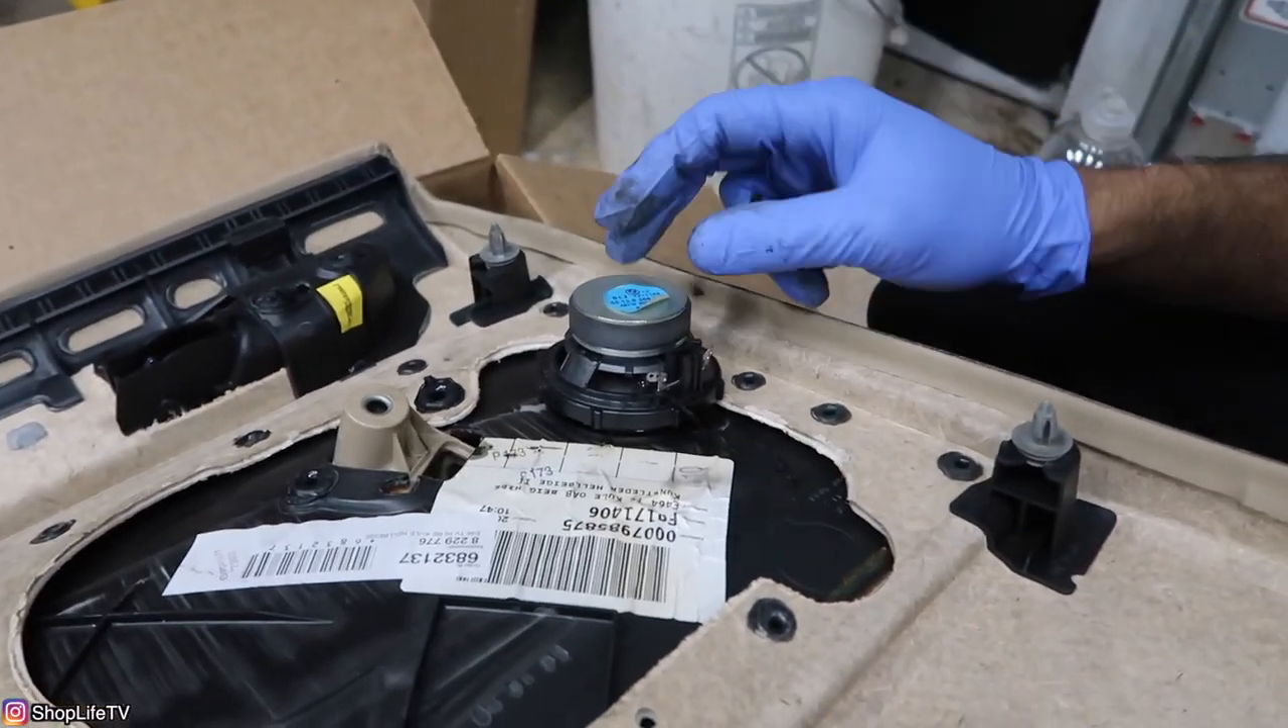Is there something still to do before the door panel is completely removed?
No.